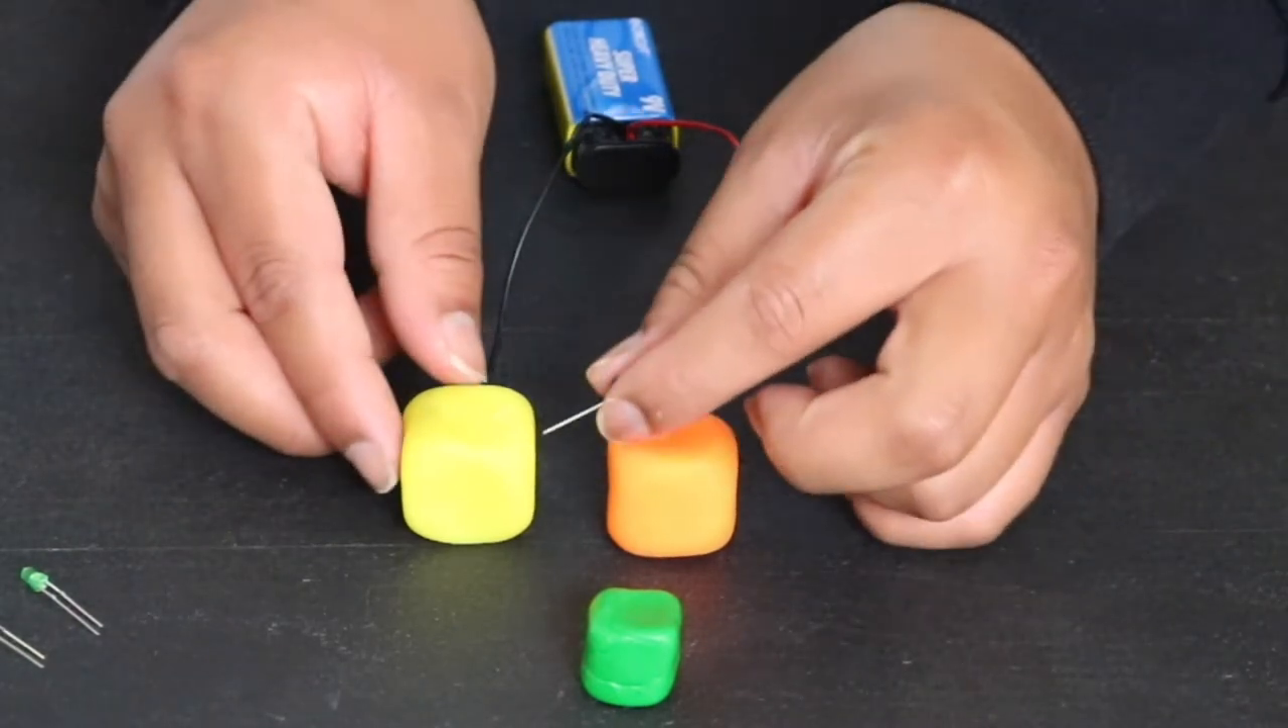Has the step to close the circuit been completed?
No.